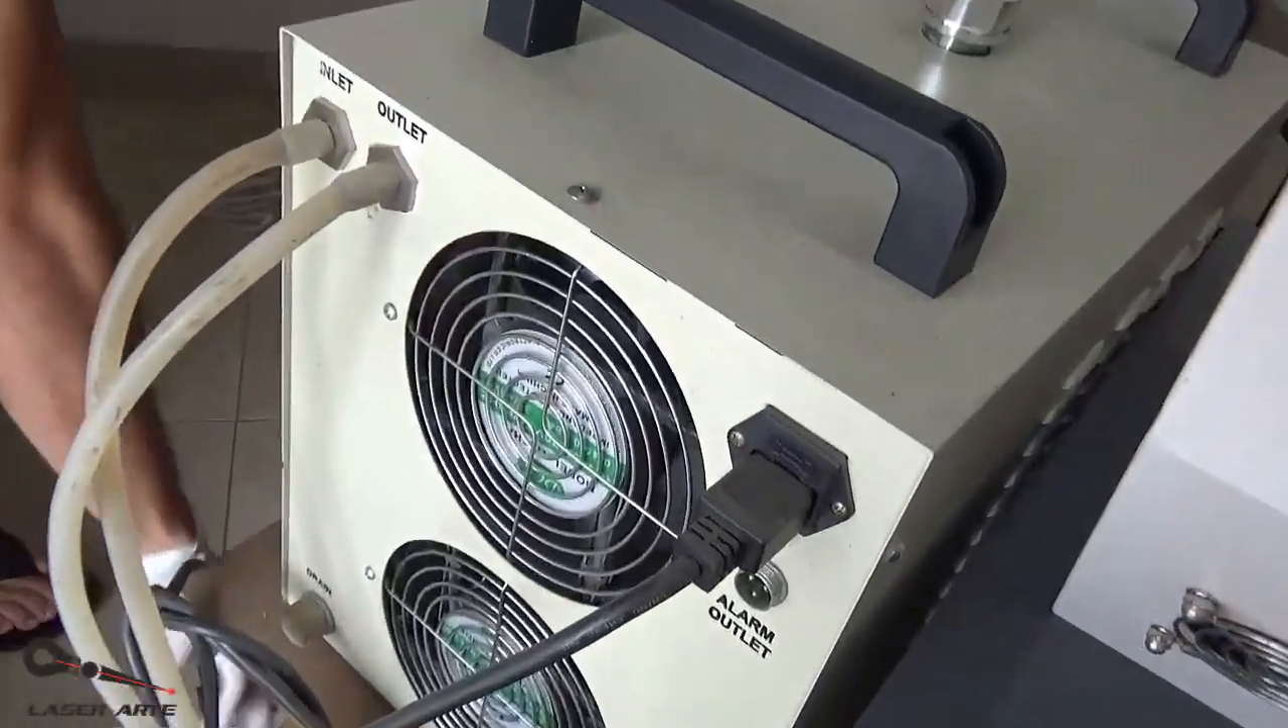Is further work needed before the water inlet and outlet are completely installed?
No.